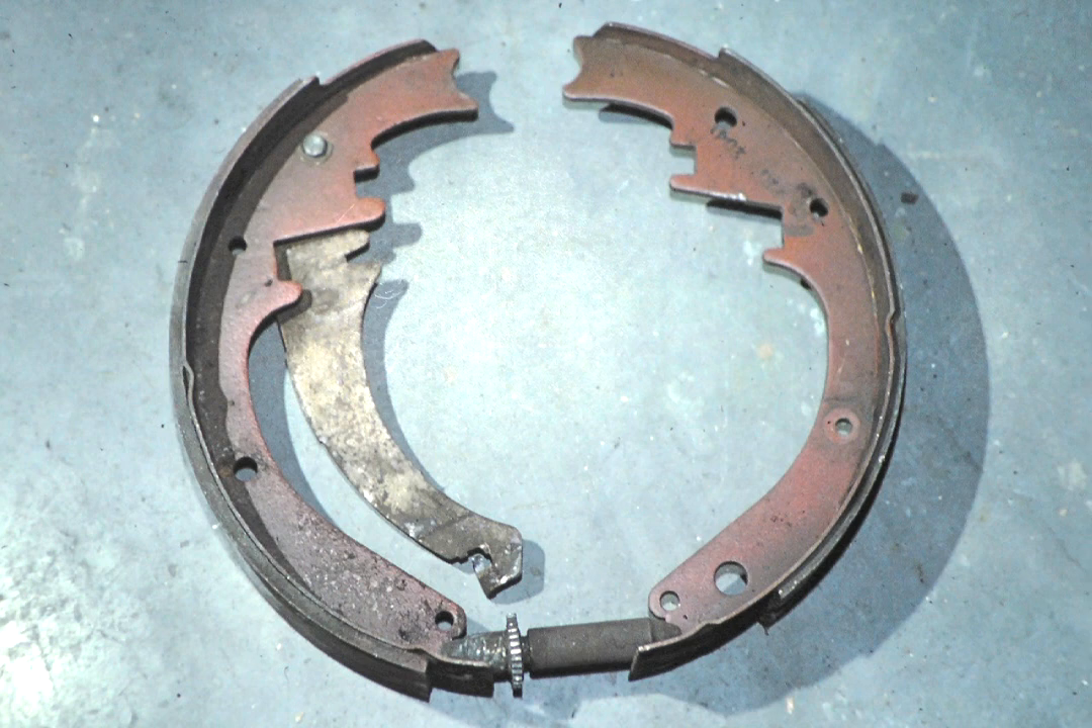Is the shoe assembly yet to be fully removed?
No.